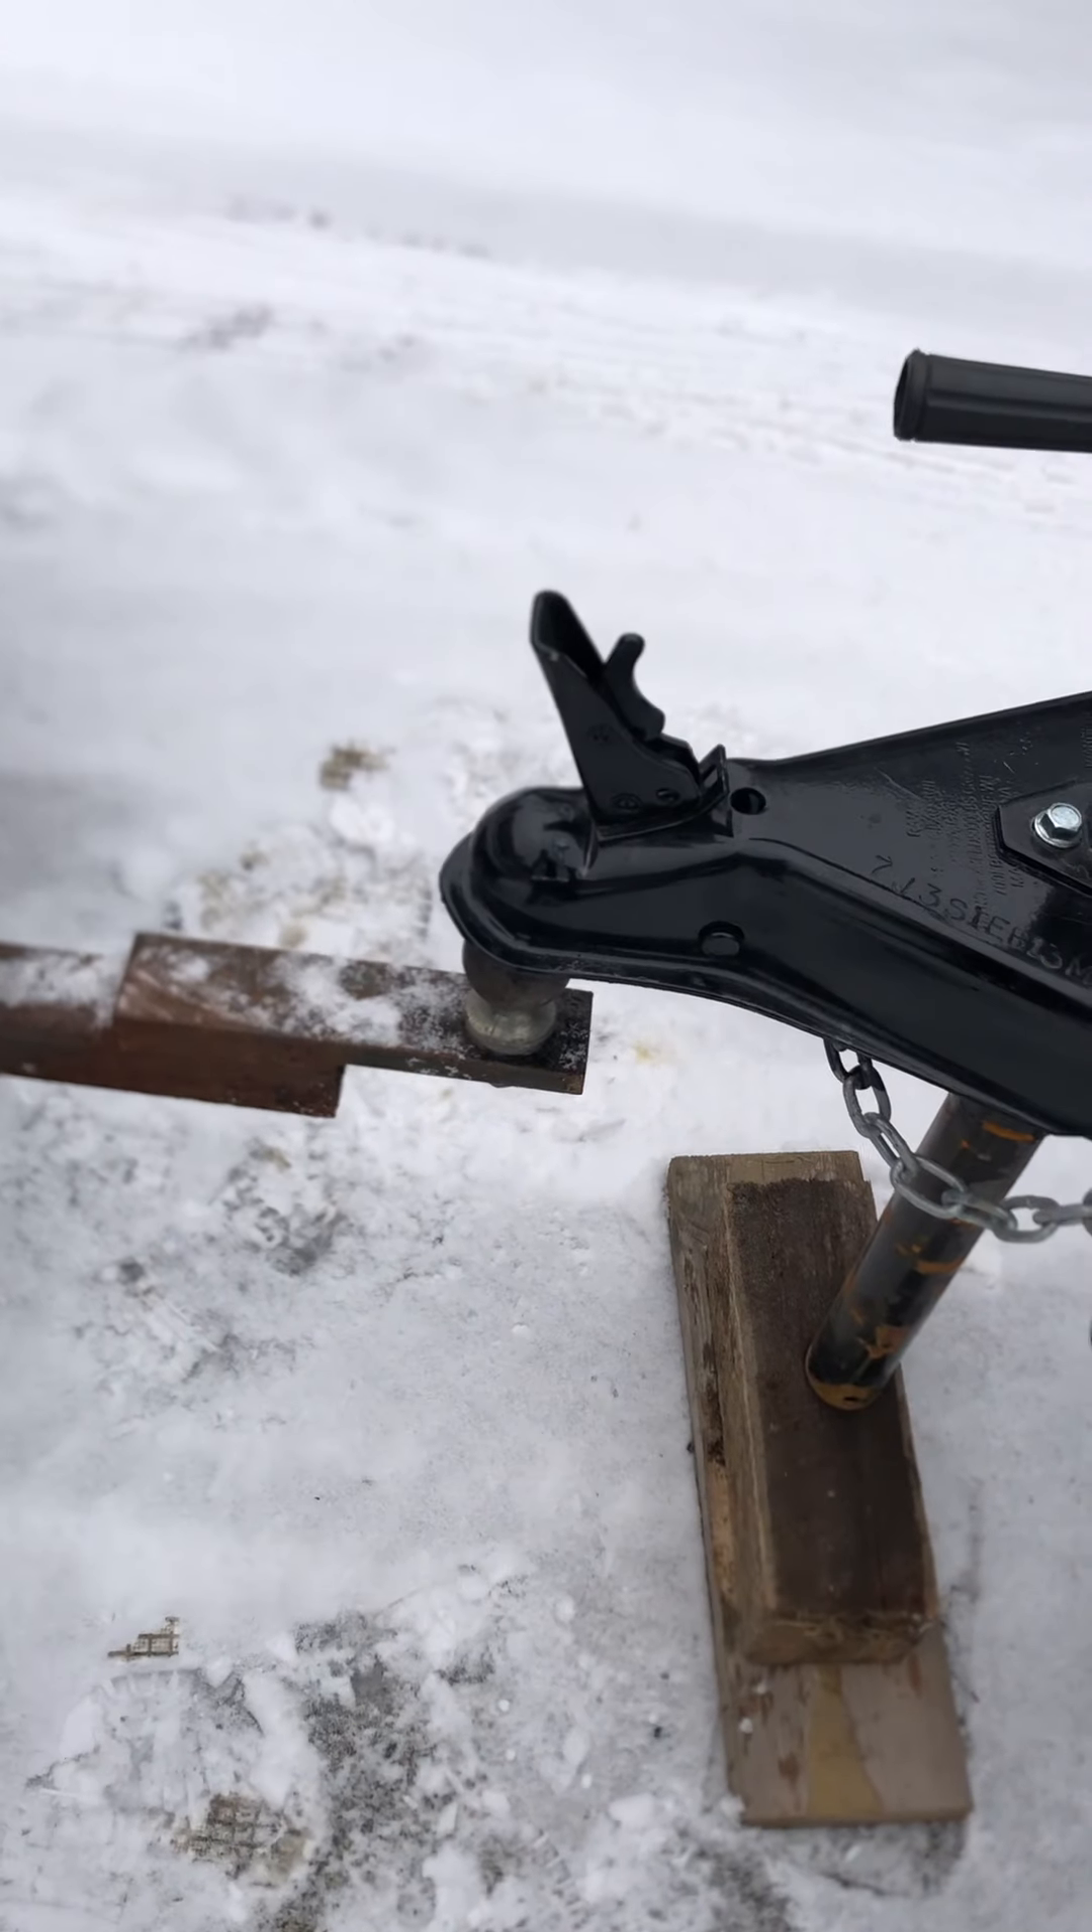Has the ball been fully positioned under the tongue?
Yes.